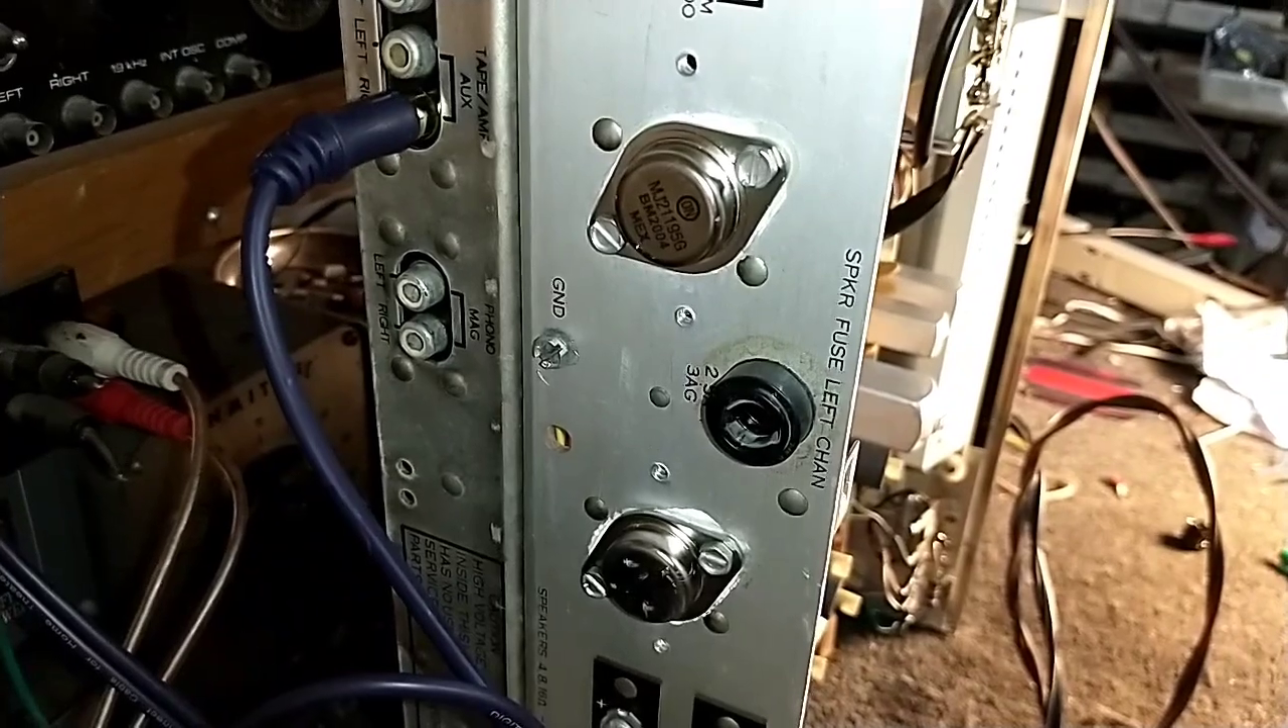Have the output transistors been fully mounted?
Yes.